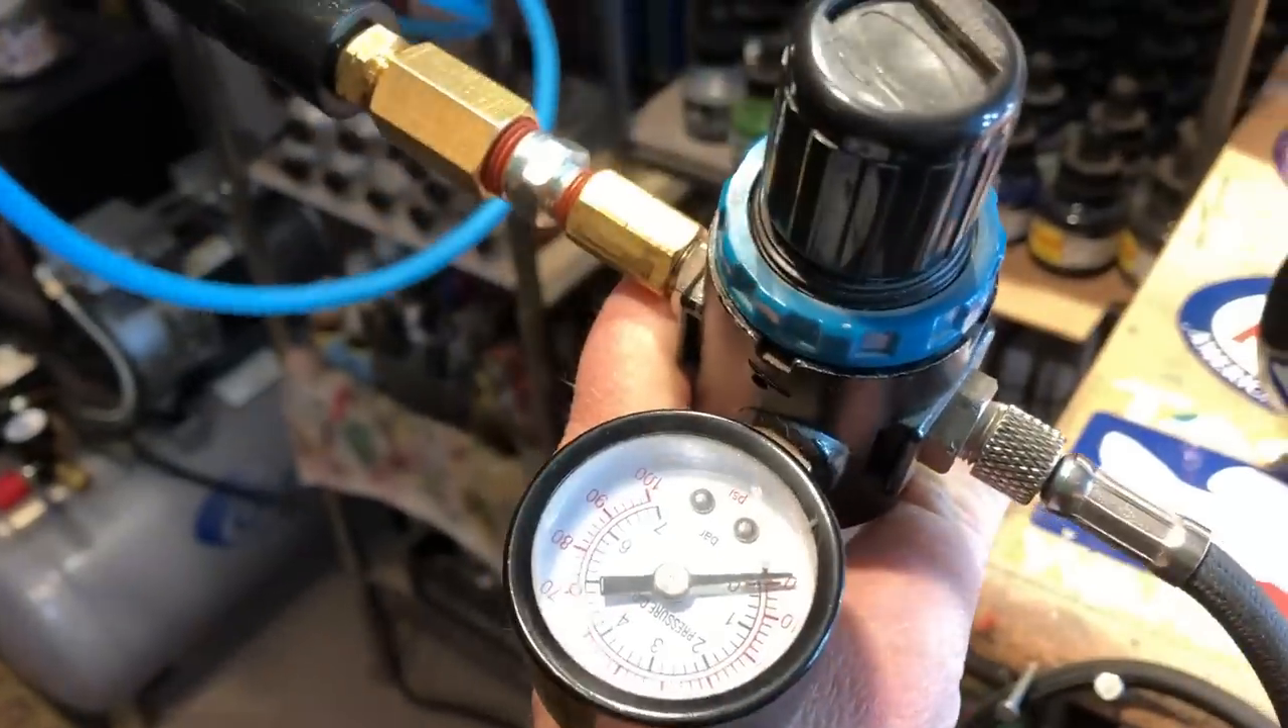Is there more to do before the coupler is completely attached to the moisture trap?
No.